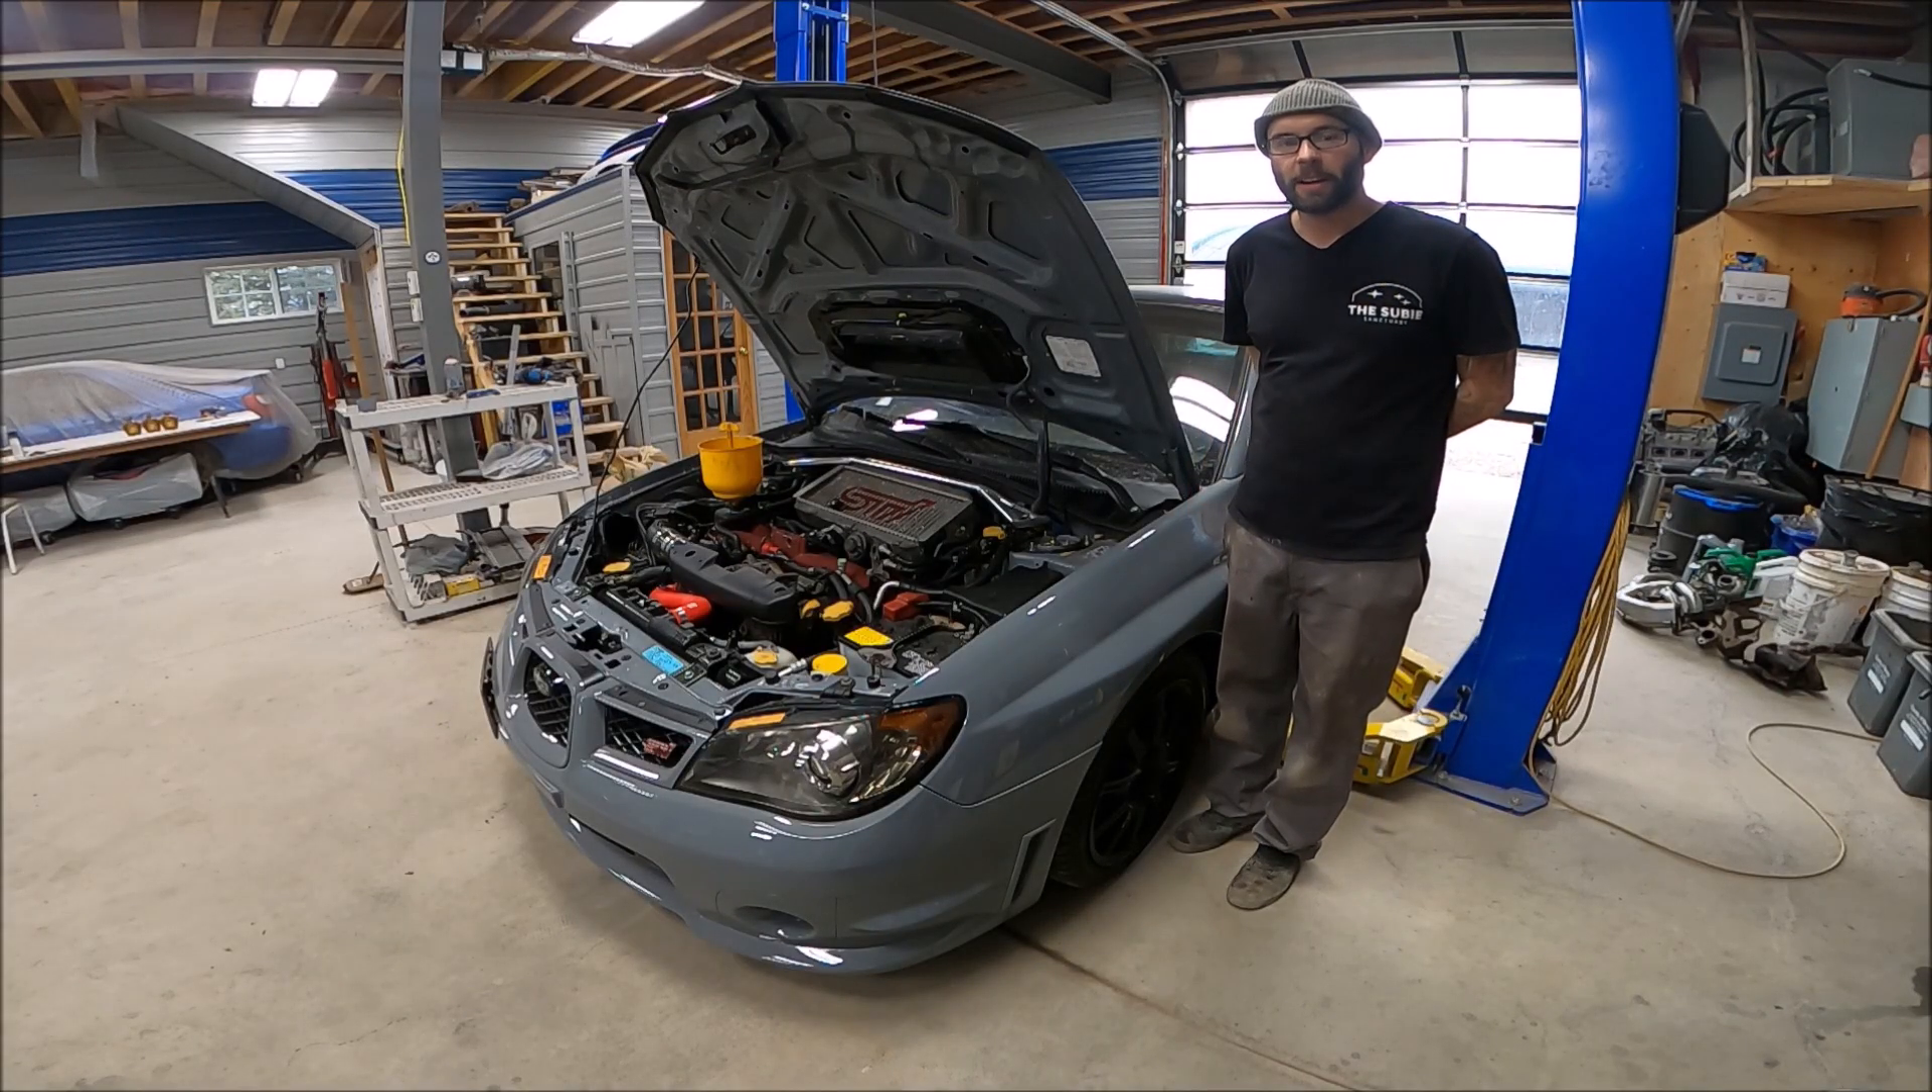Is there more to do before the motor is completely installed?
No.